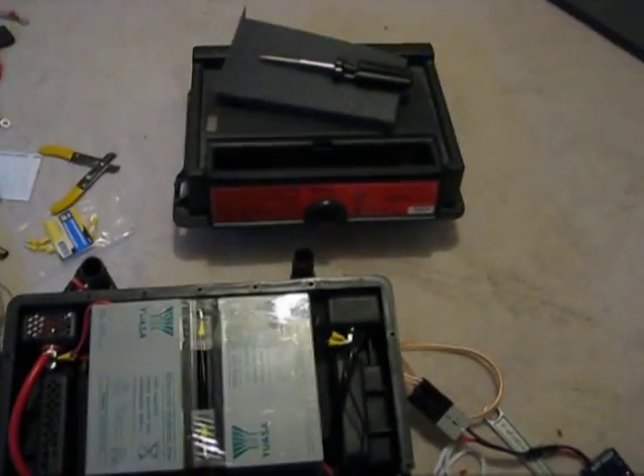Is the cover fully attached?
No.